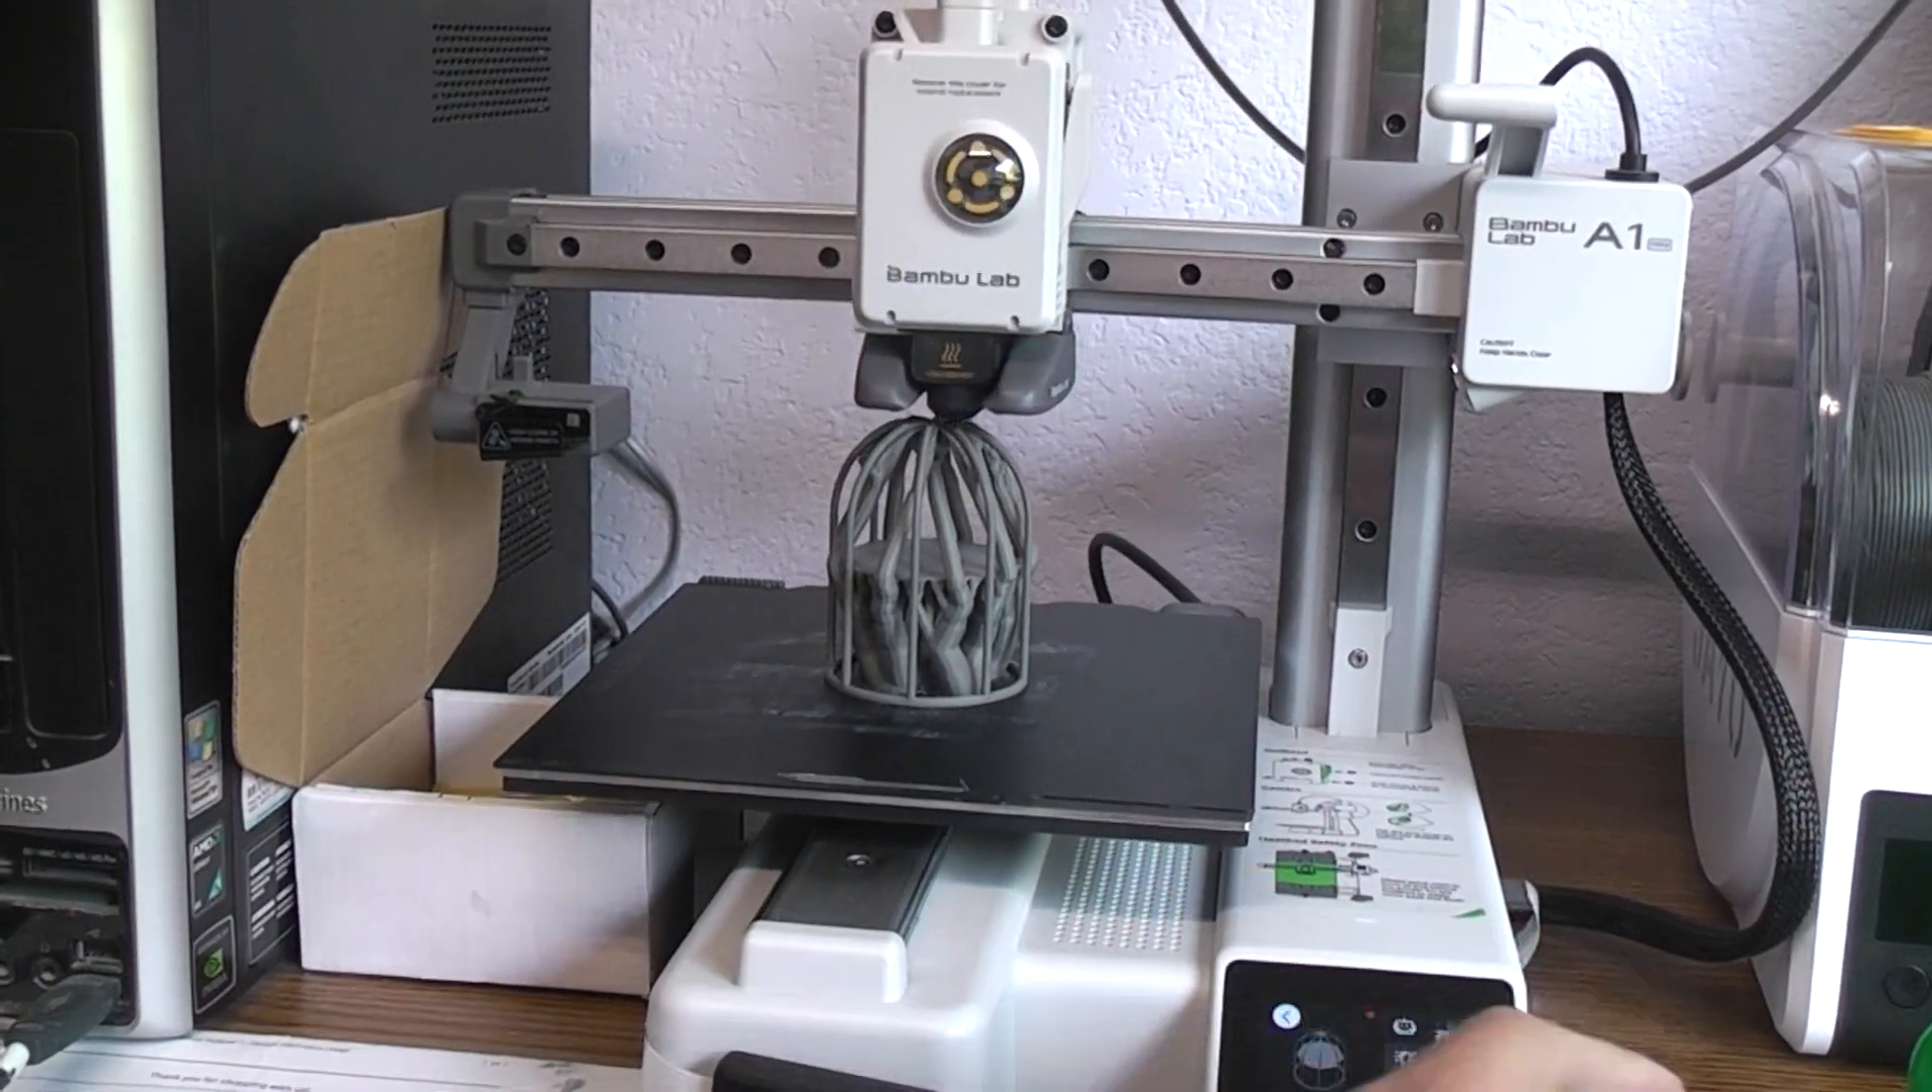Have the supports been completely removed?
No.